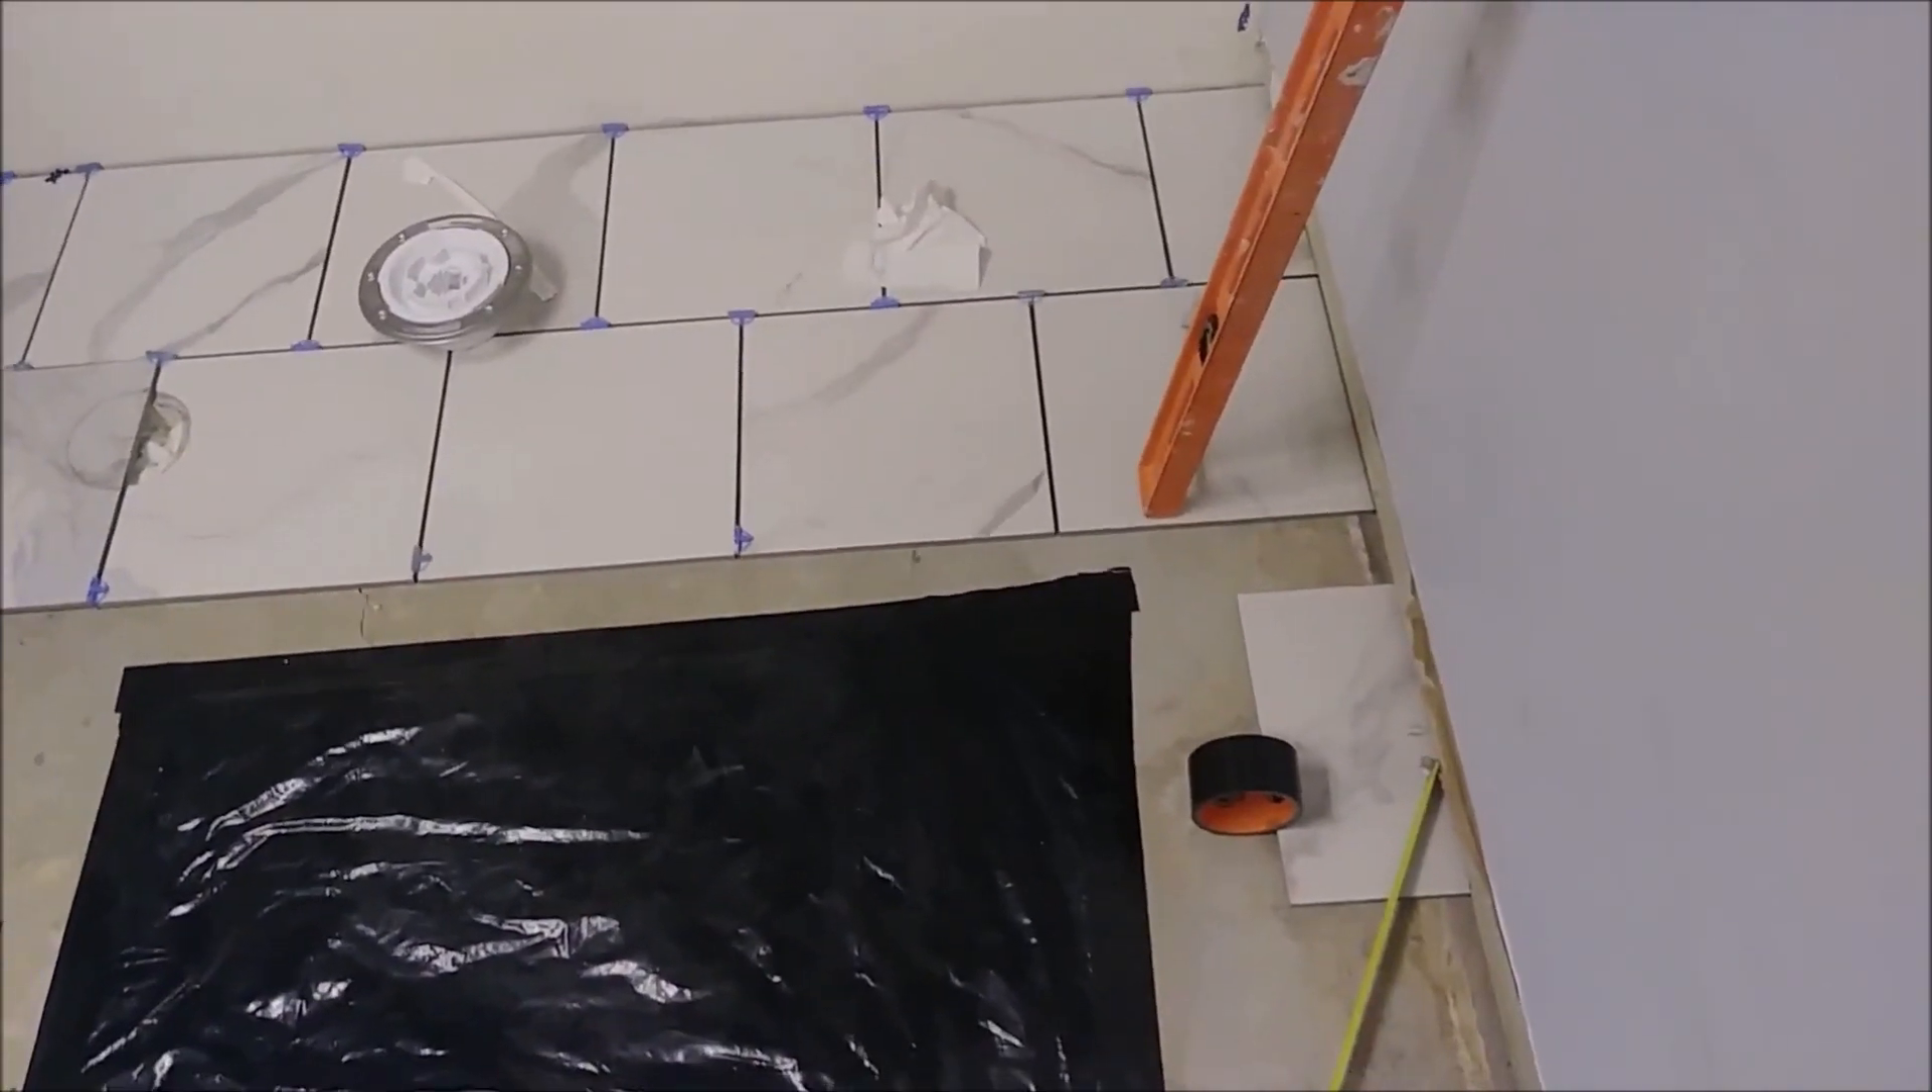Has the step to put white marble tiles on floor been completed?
No.